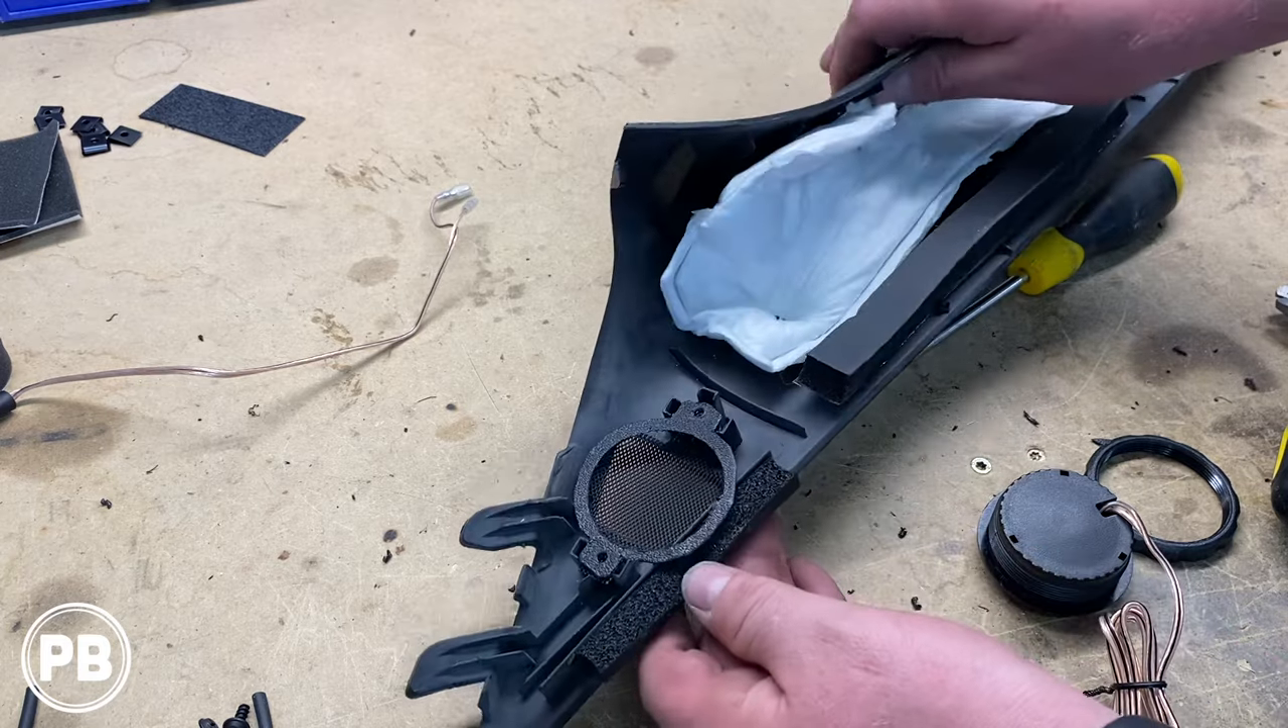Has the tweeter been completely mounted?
No.